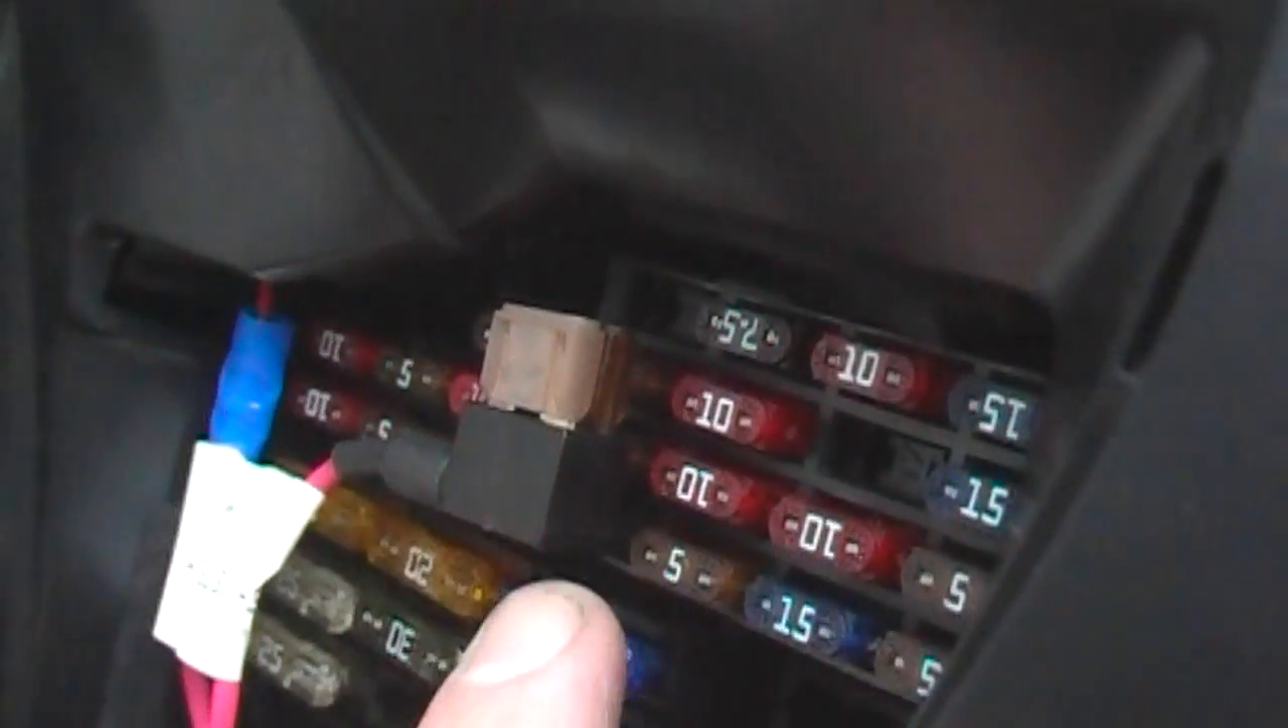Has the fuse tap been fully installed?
Yes.